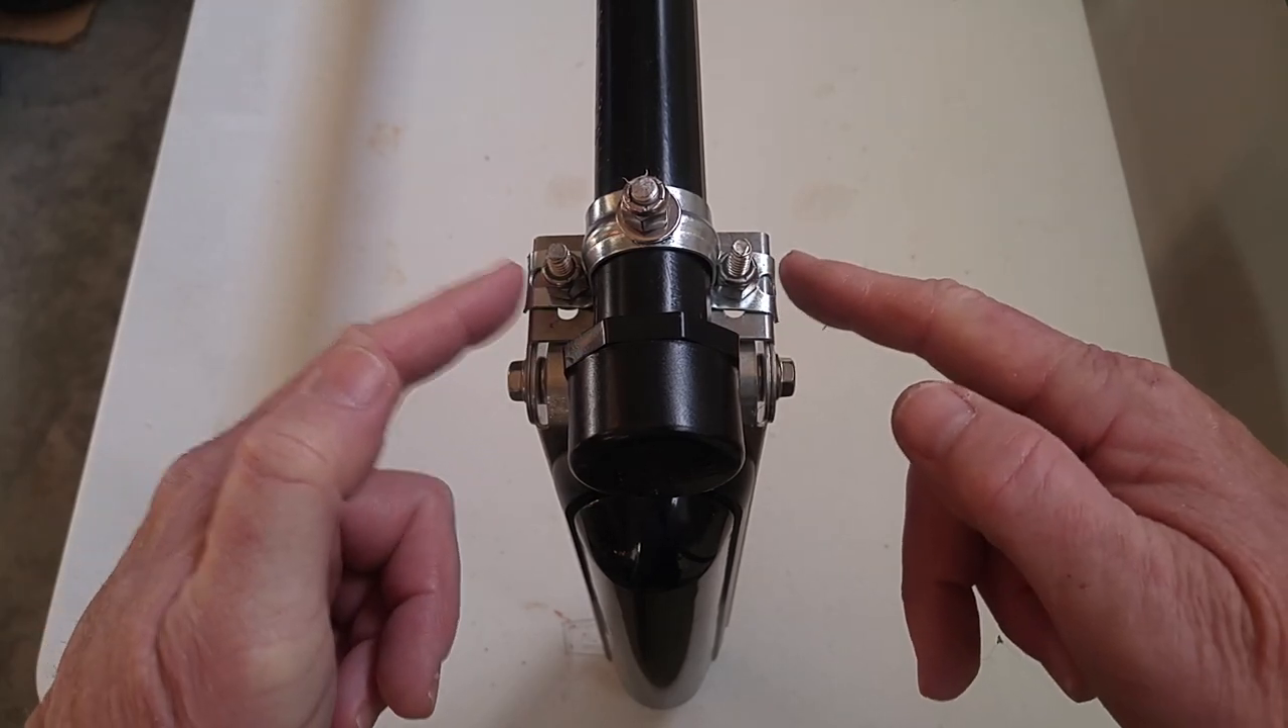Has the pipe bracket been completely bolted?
Yes.